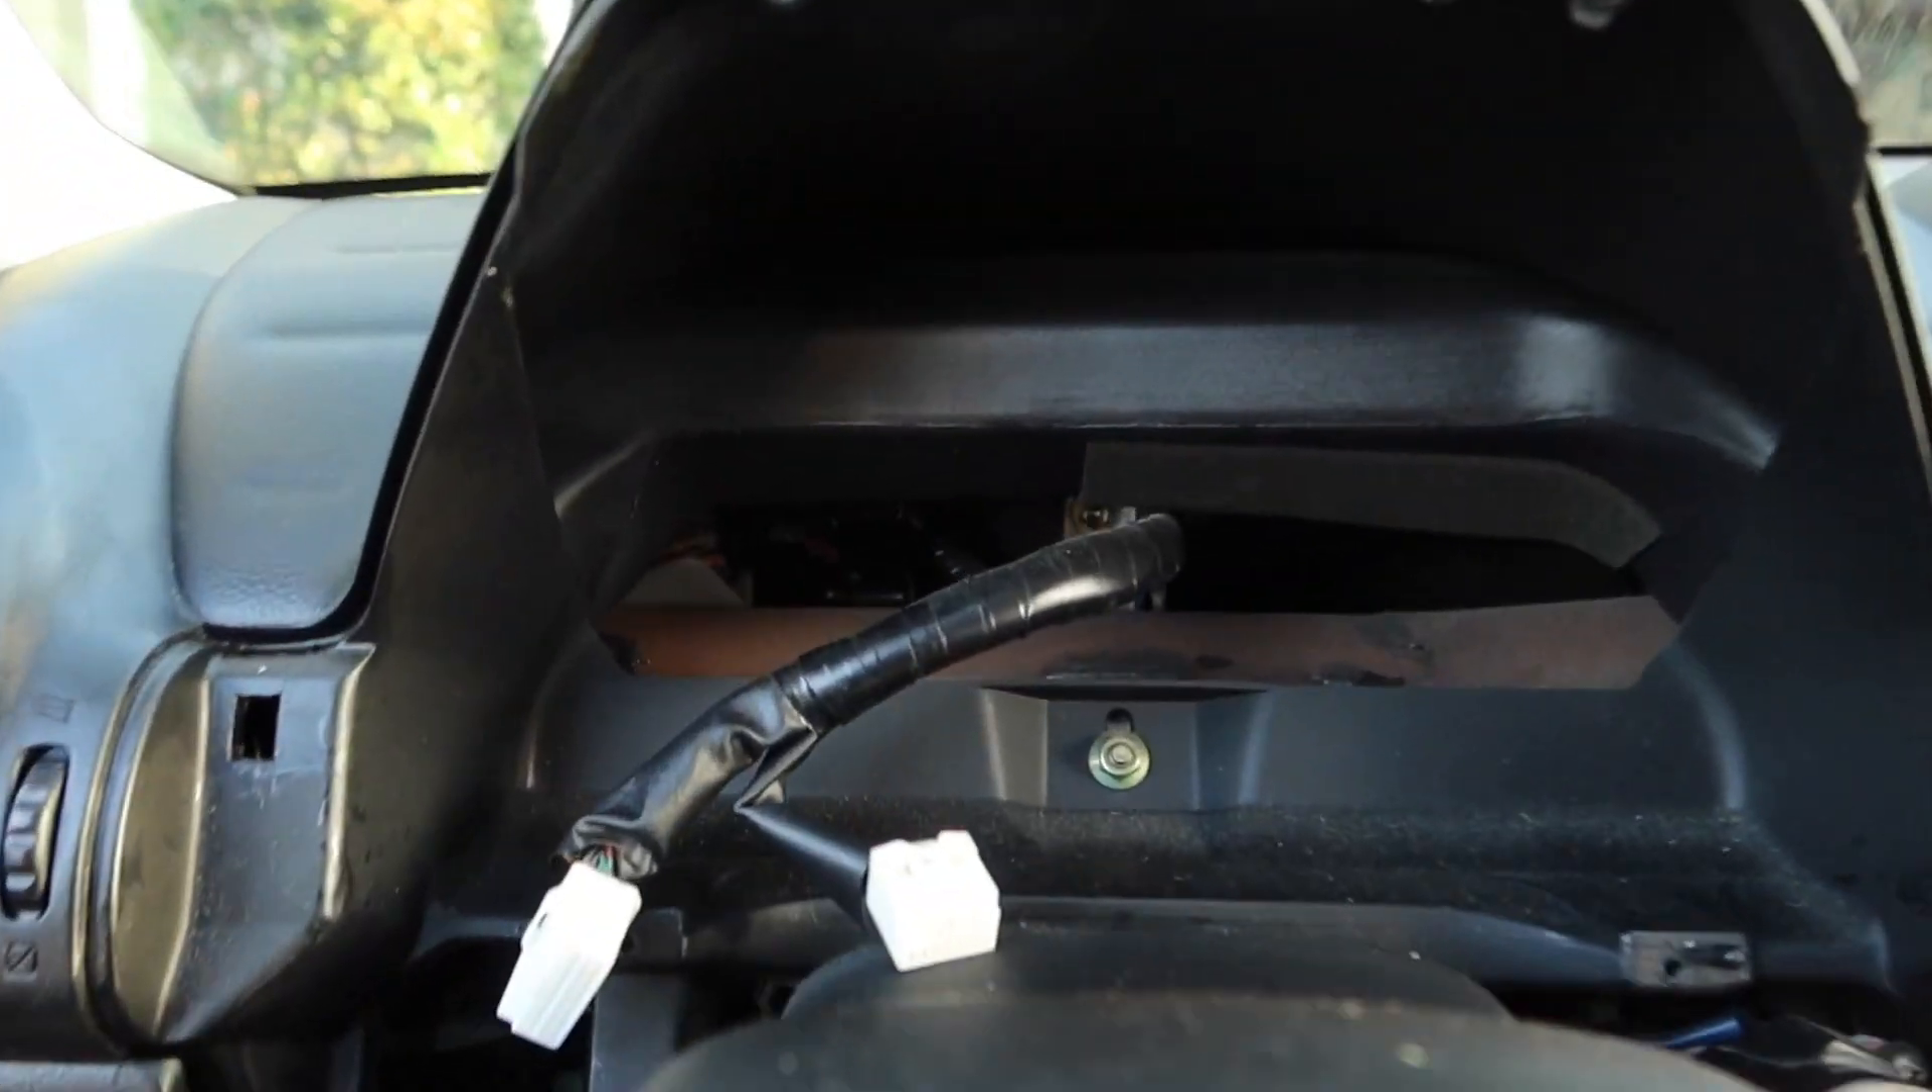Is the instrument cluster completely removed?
Yes.